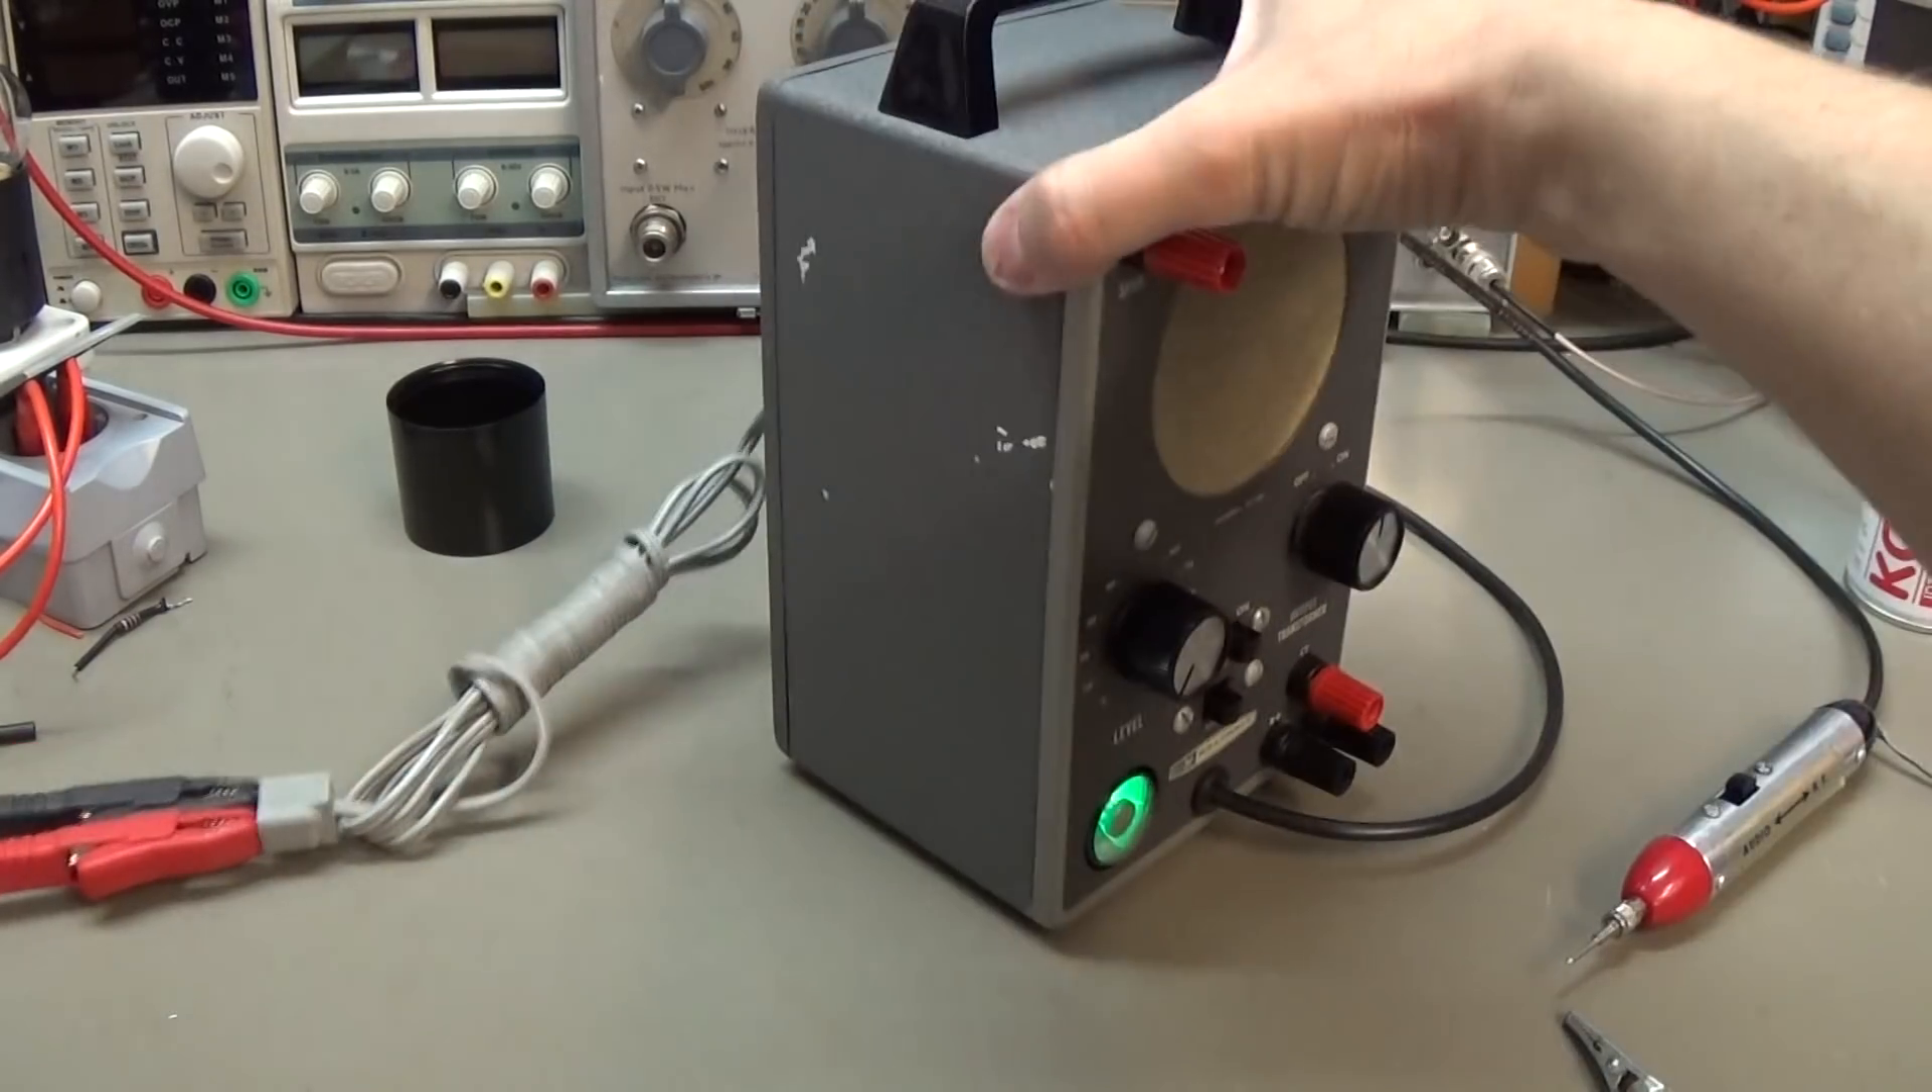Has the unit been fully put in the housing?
Yes.